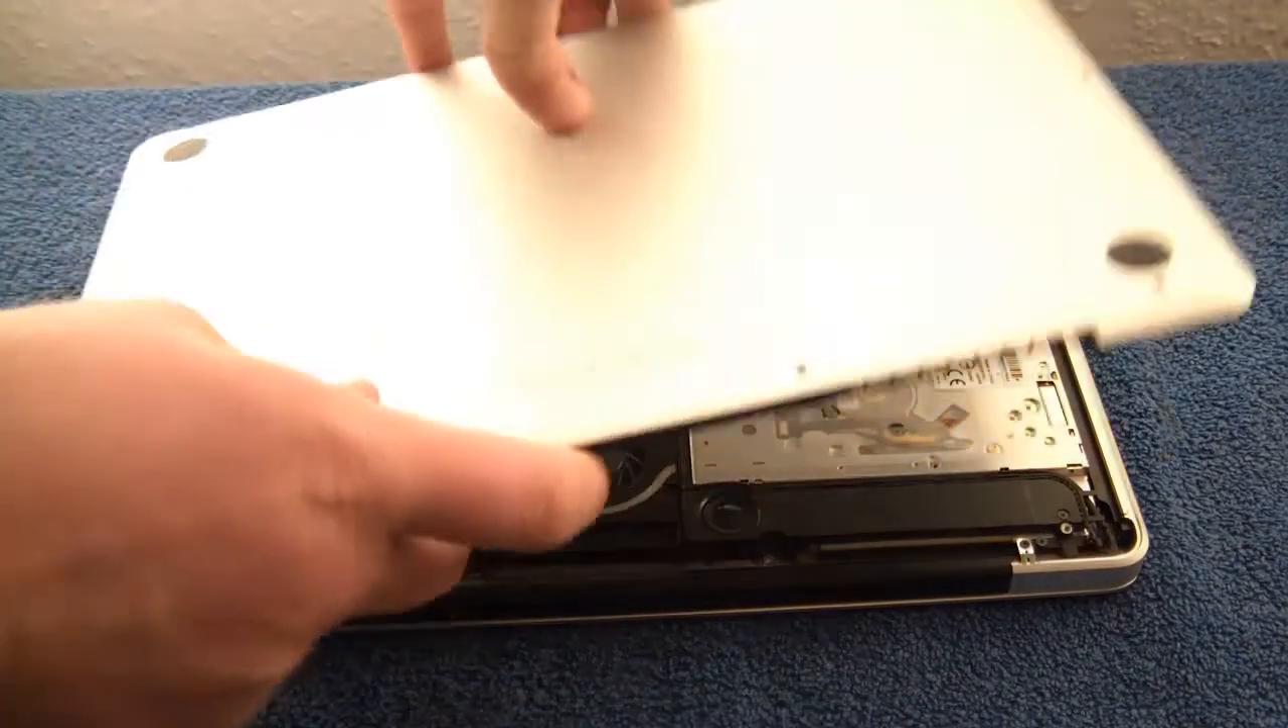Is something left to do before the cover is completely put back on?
Yes.